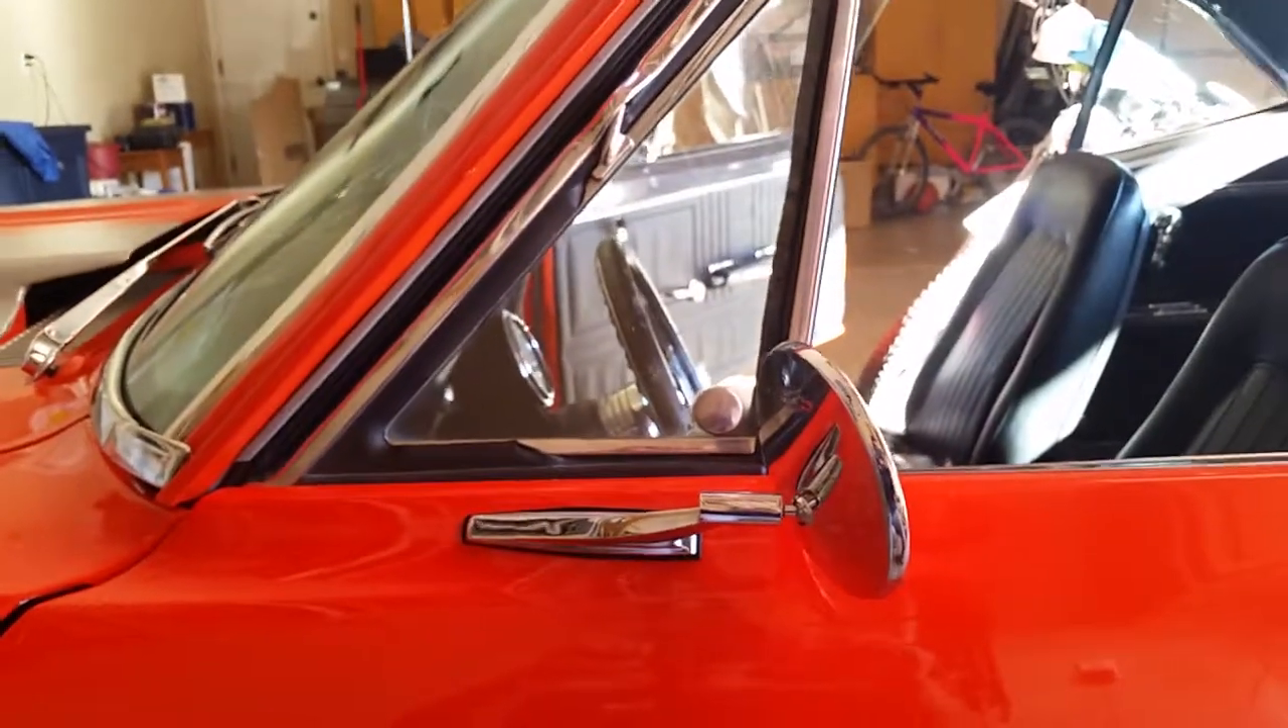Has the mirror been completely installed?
Yes.